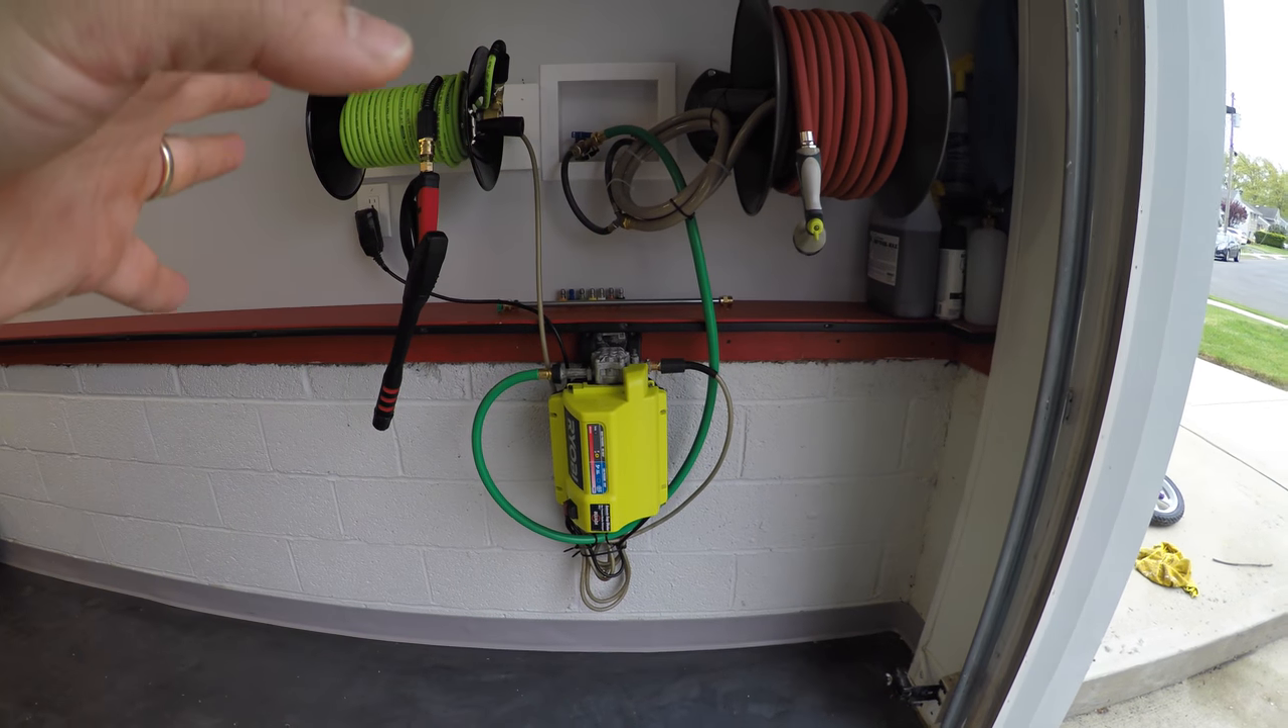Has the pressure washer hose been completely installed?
Yes.